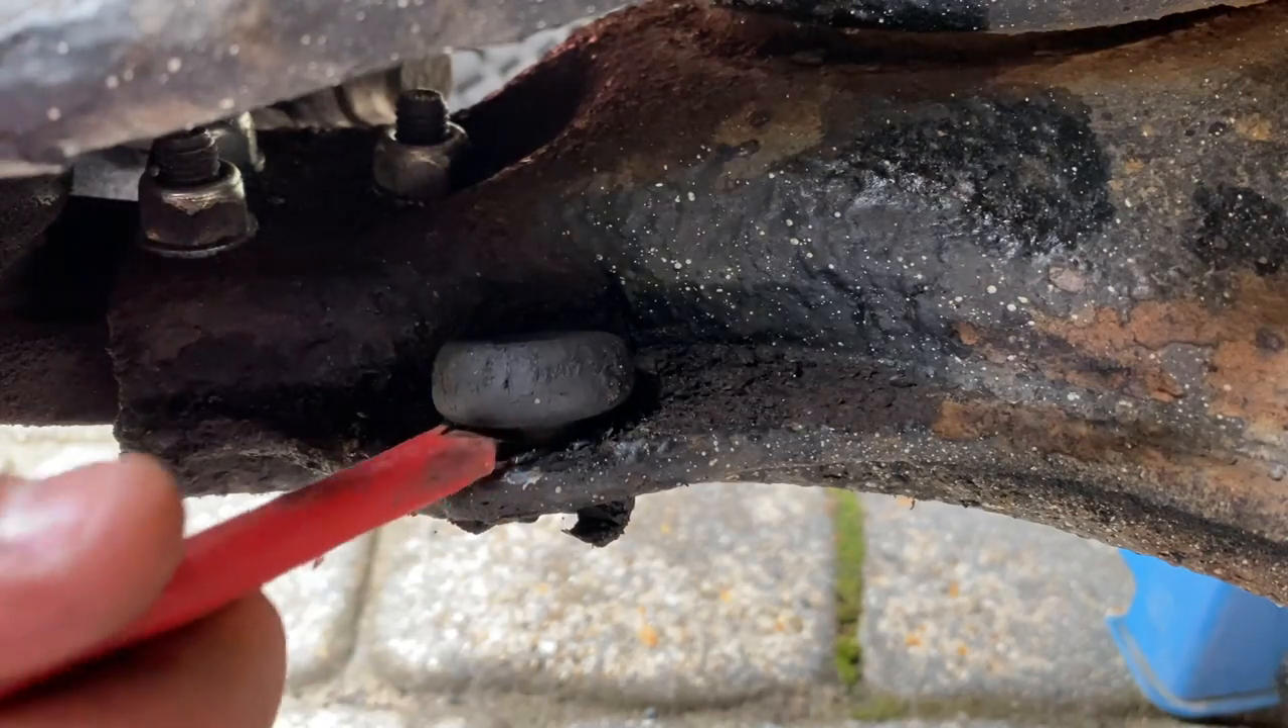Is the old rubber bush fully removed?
No.